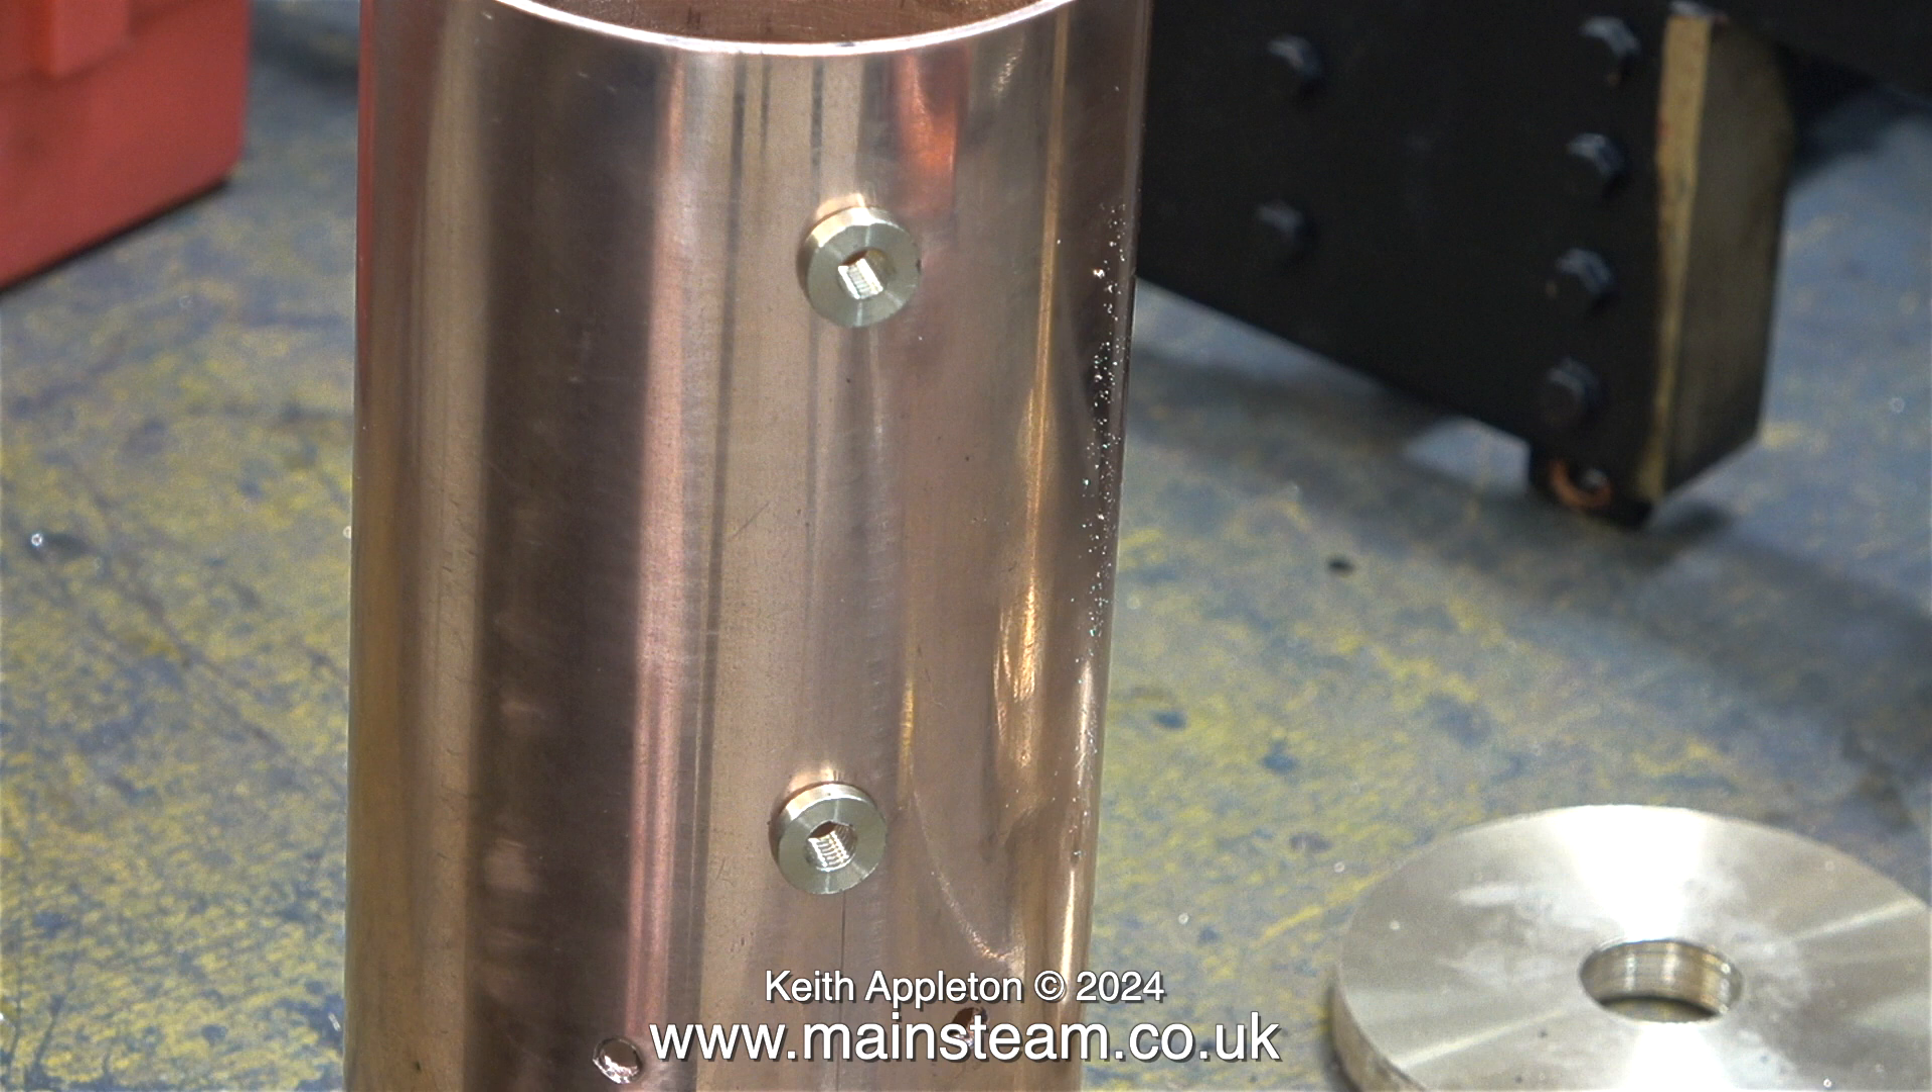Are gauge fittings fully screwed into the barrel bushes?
No.